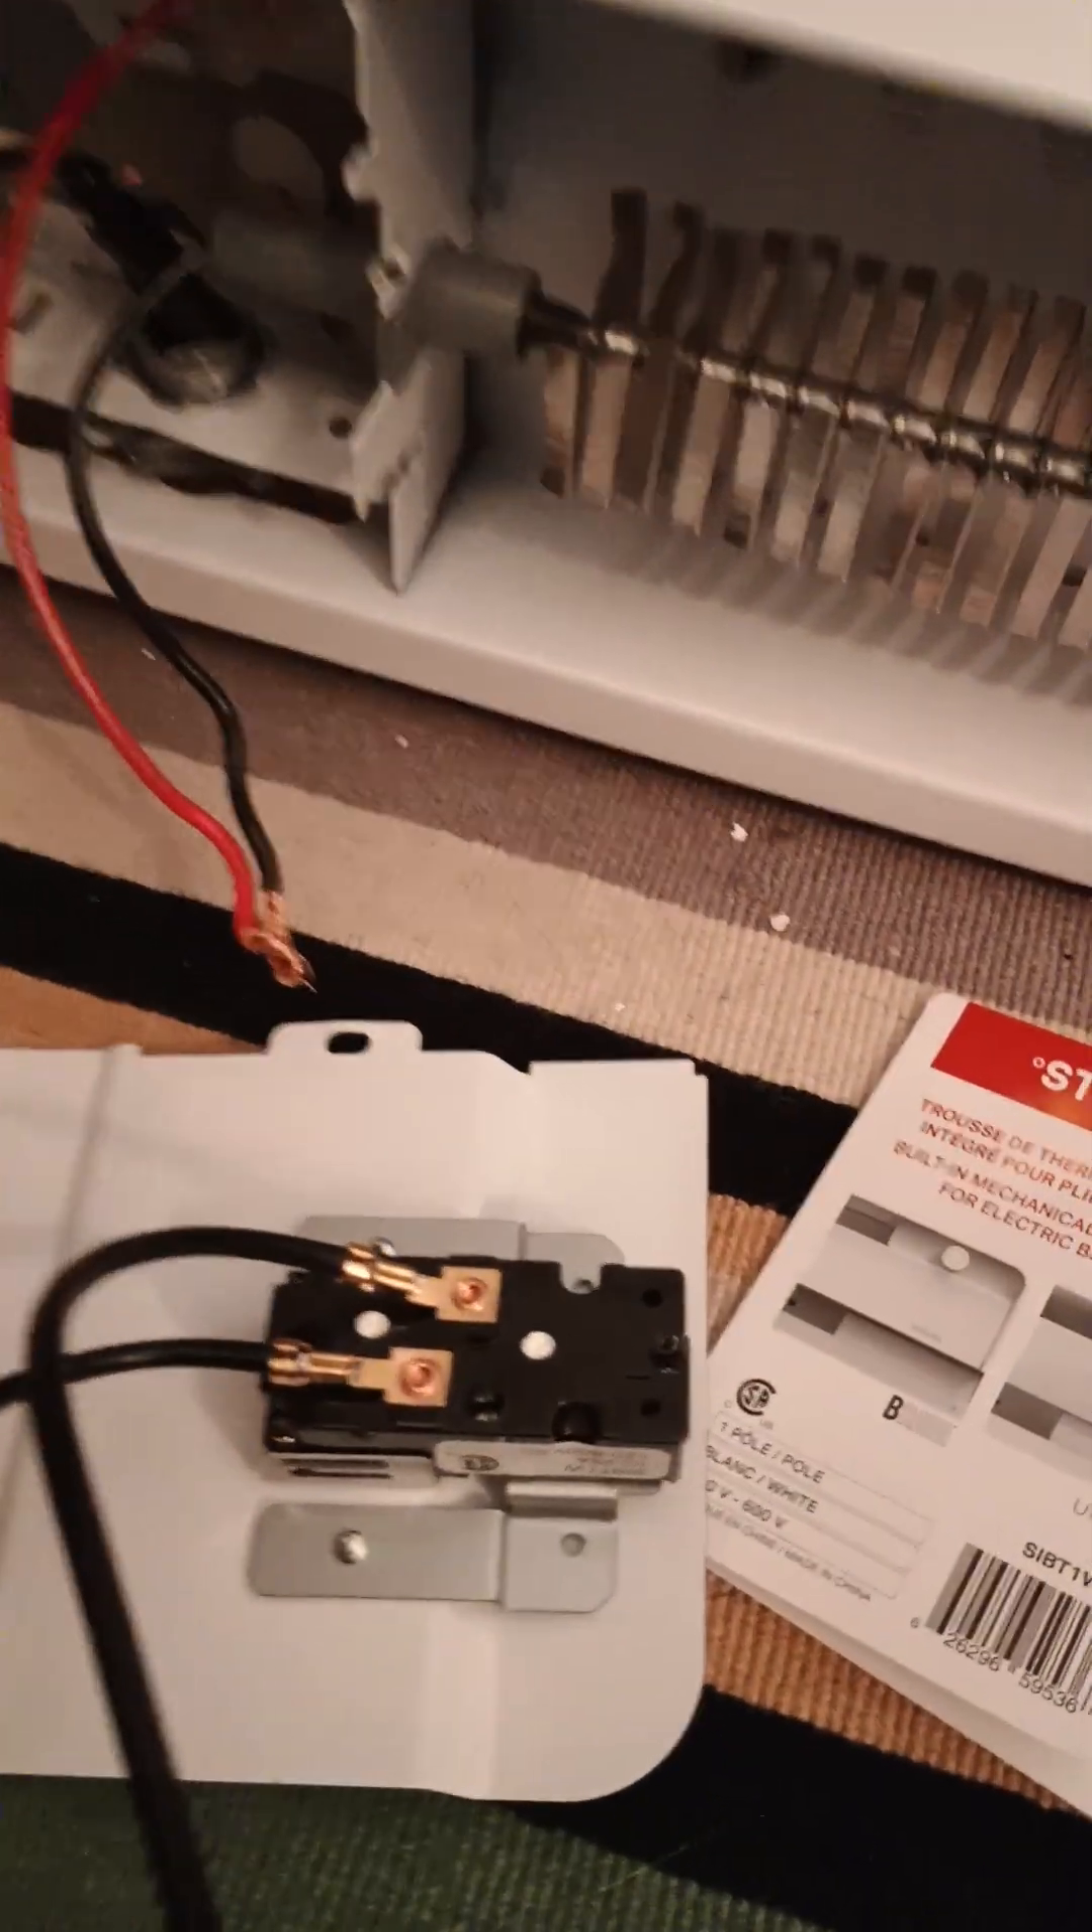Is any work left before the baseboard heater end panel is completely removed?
No.